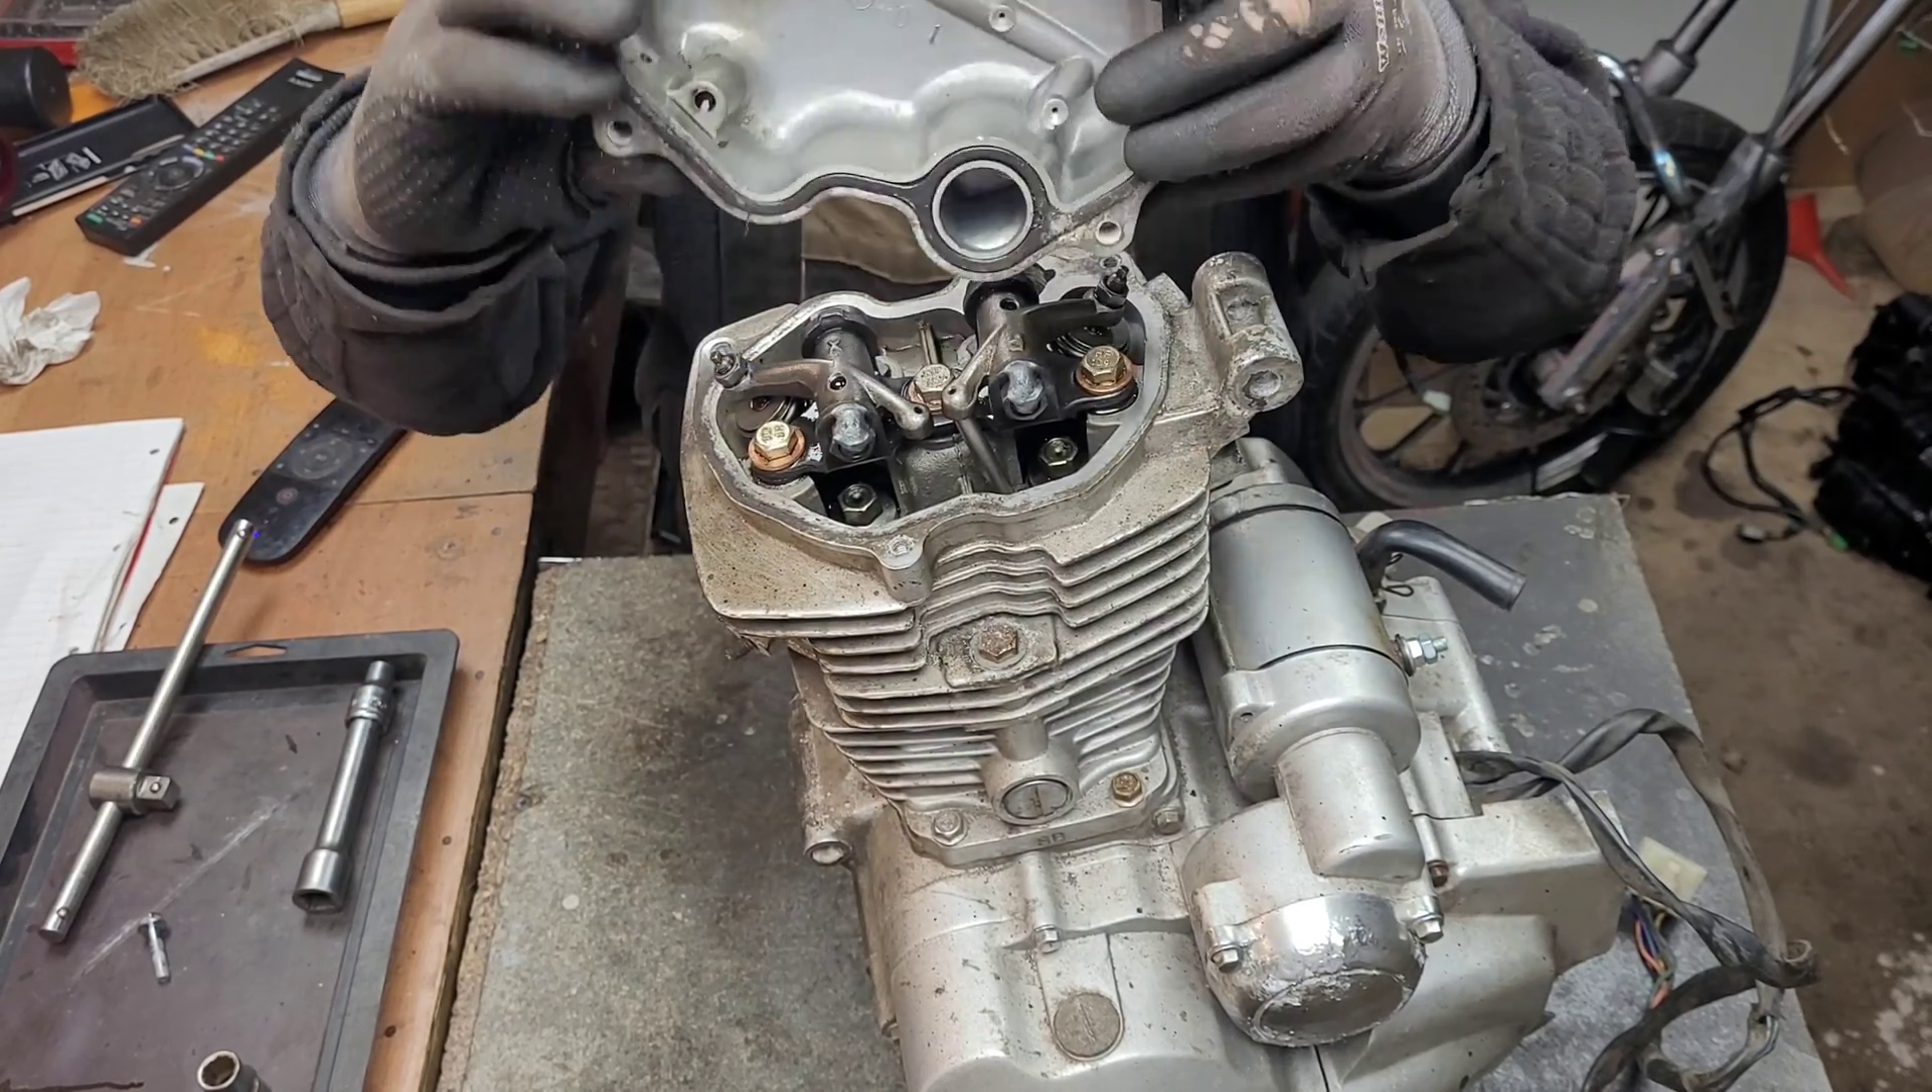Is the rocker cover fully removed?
Yes.